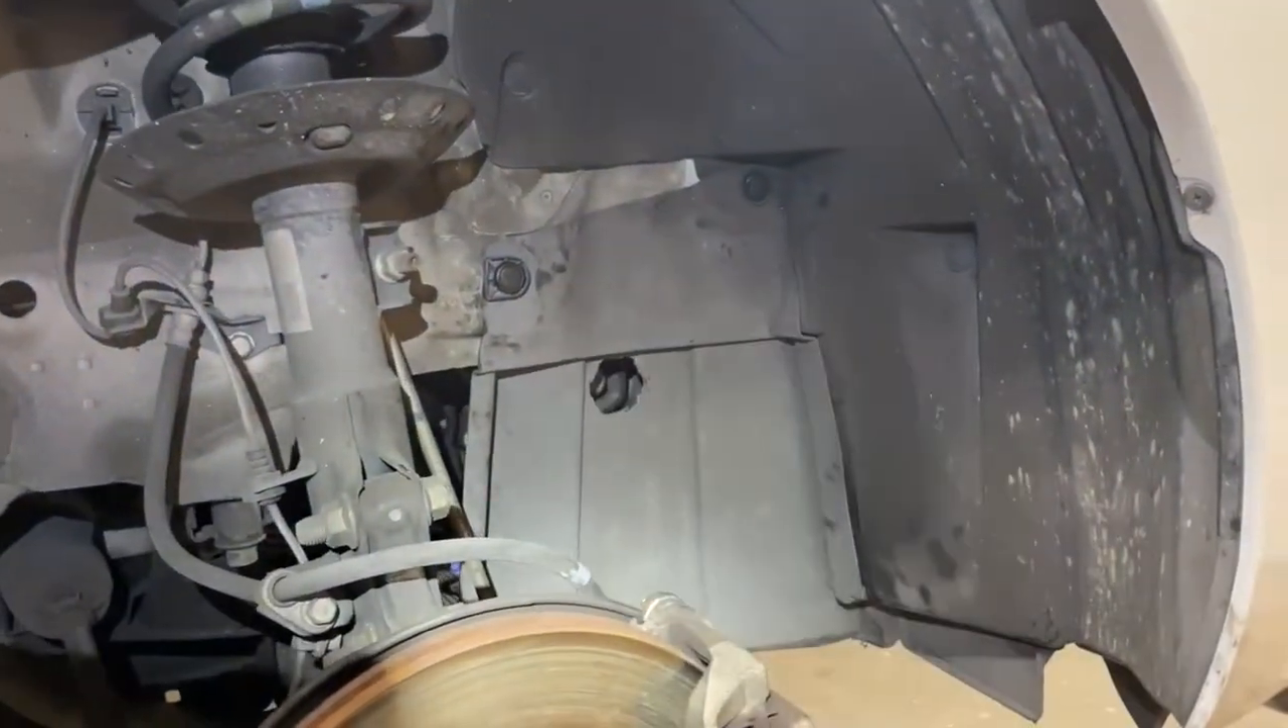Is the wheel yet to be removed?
No.